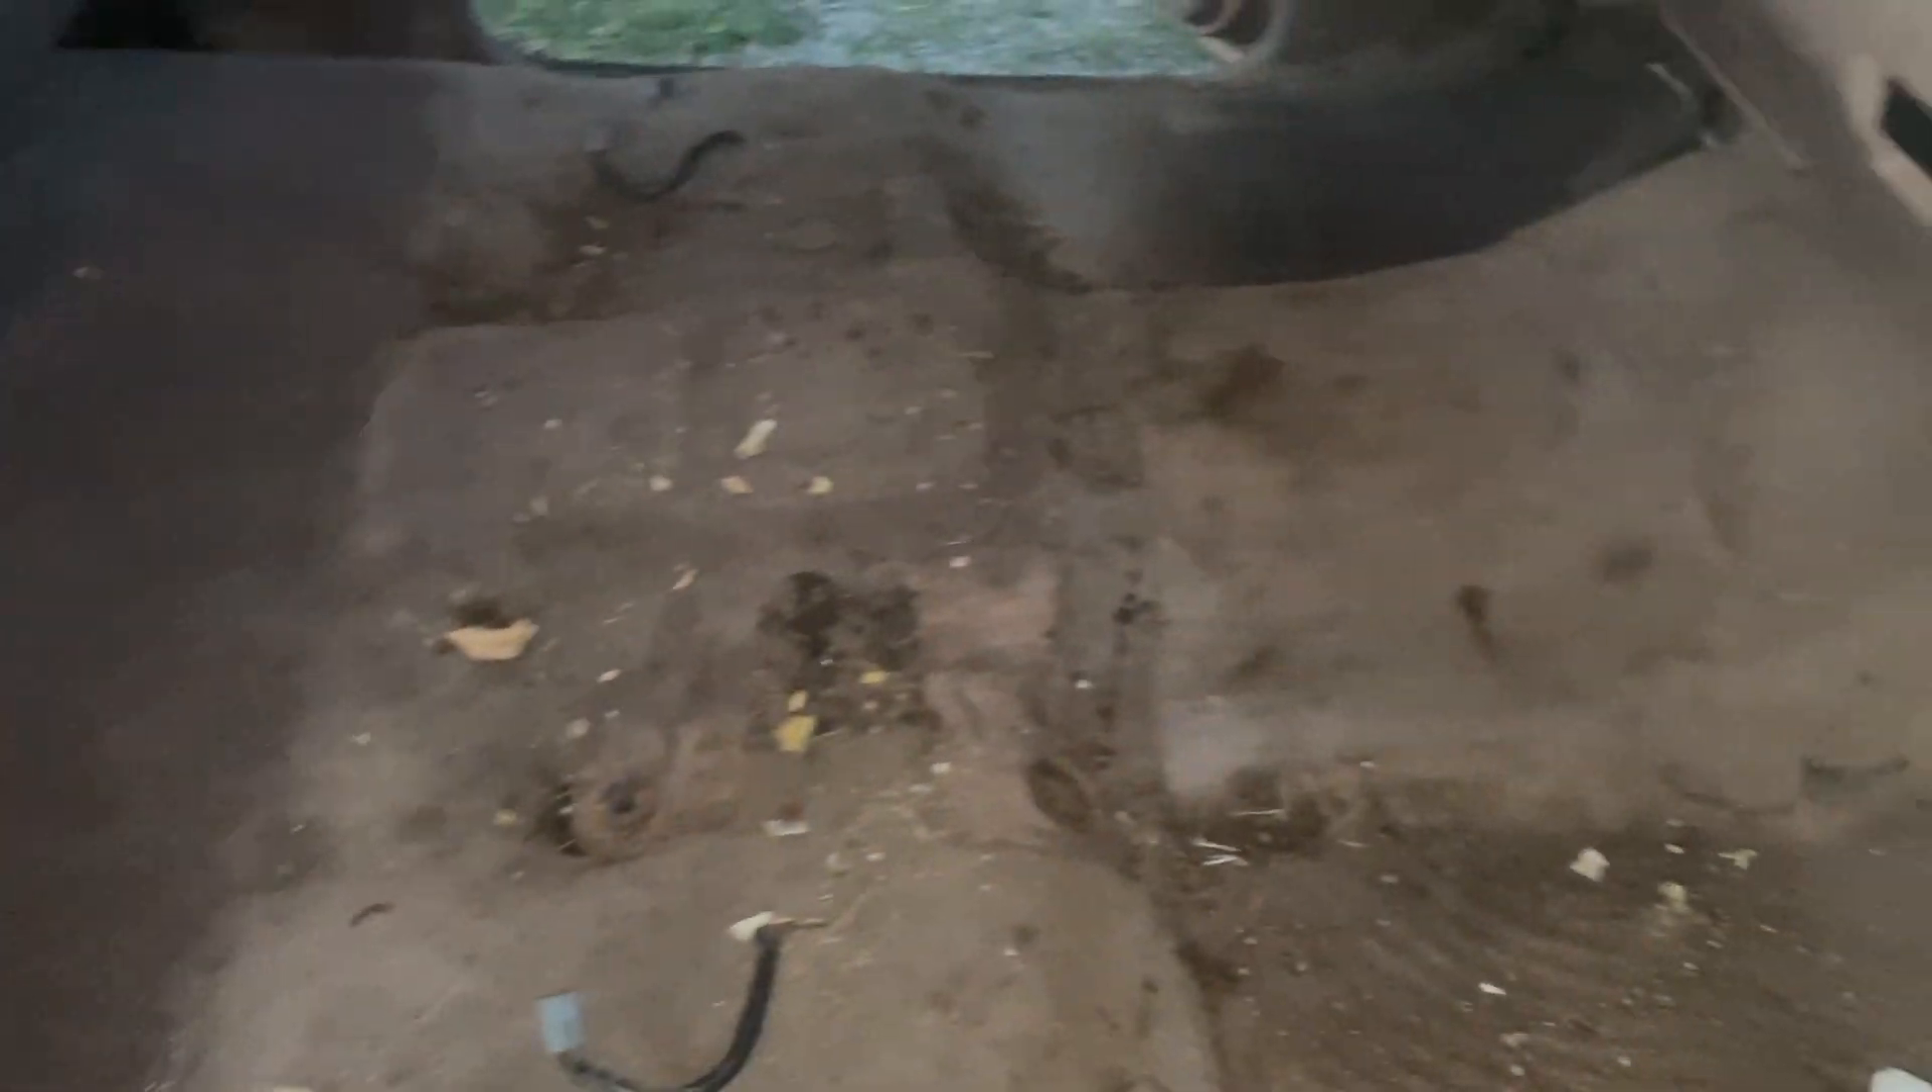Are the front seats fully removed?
Yes.